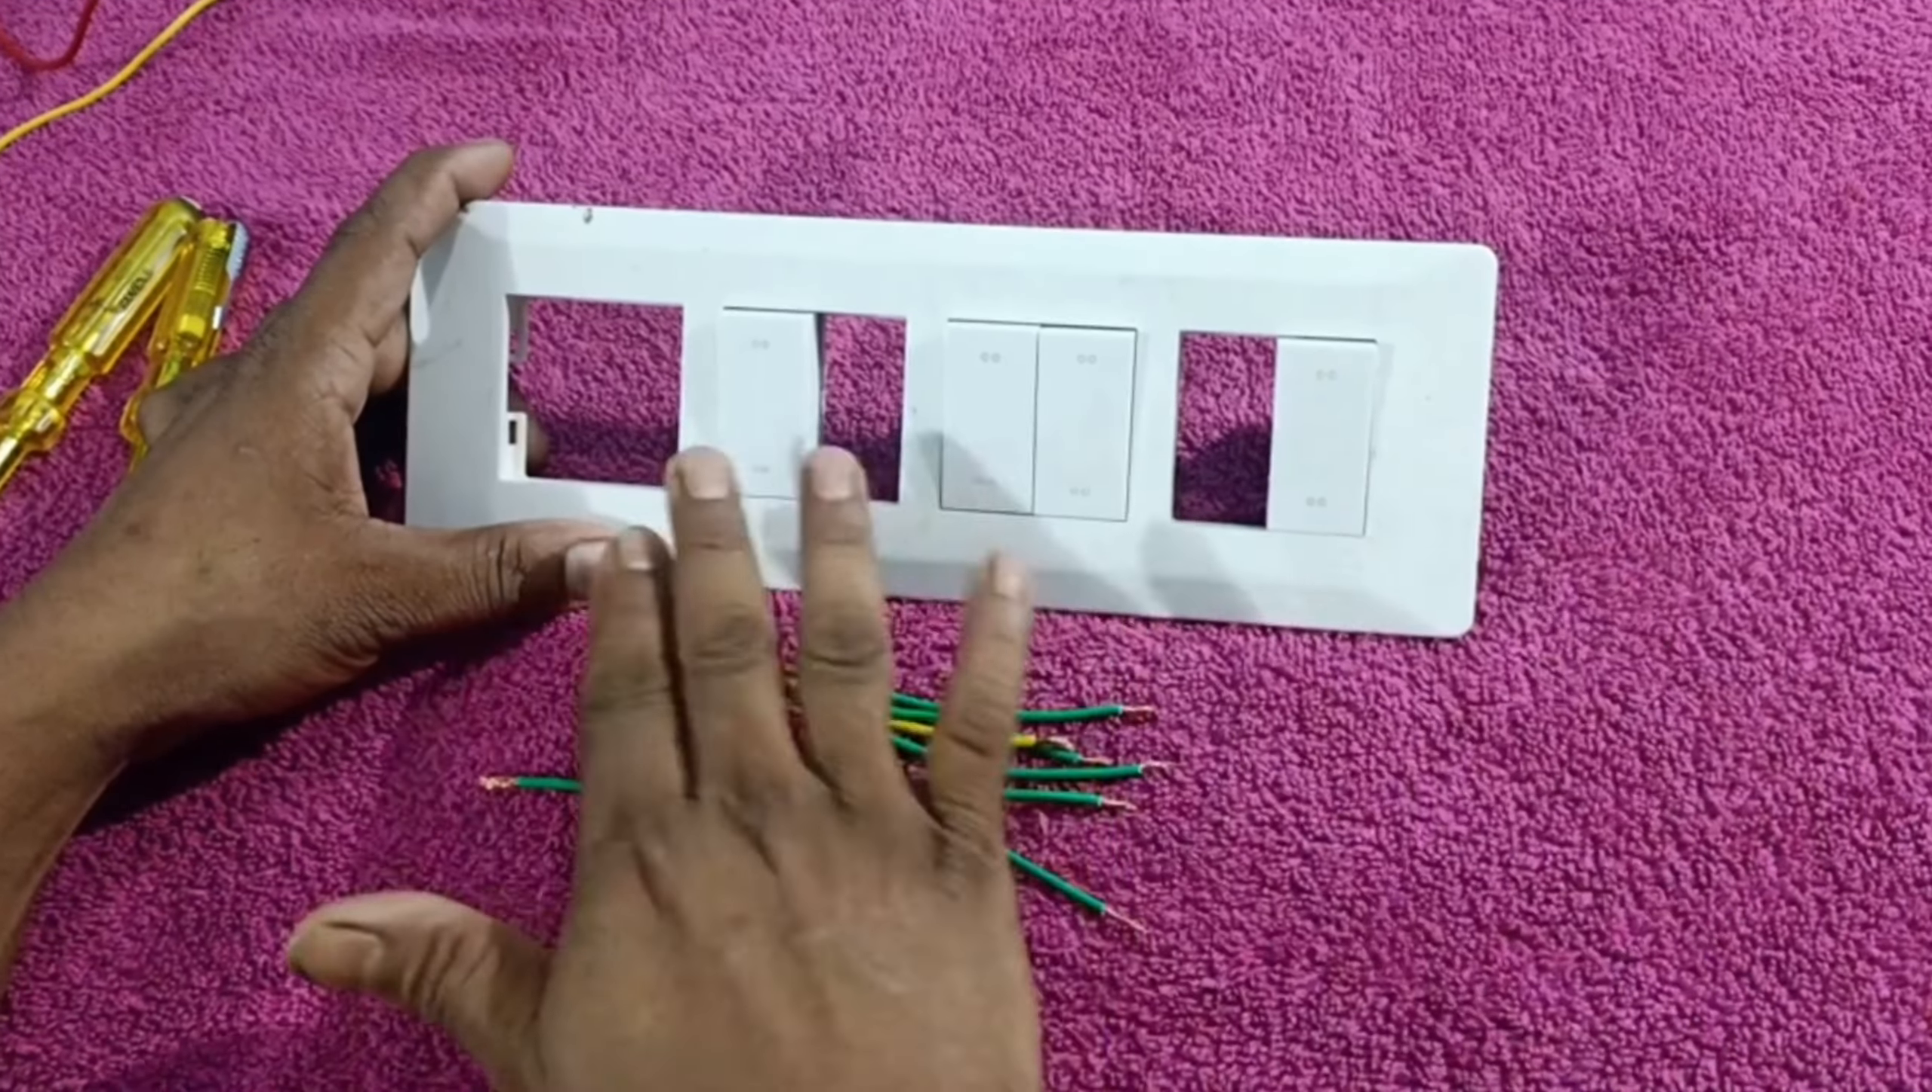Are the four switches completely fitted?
Yes.